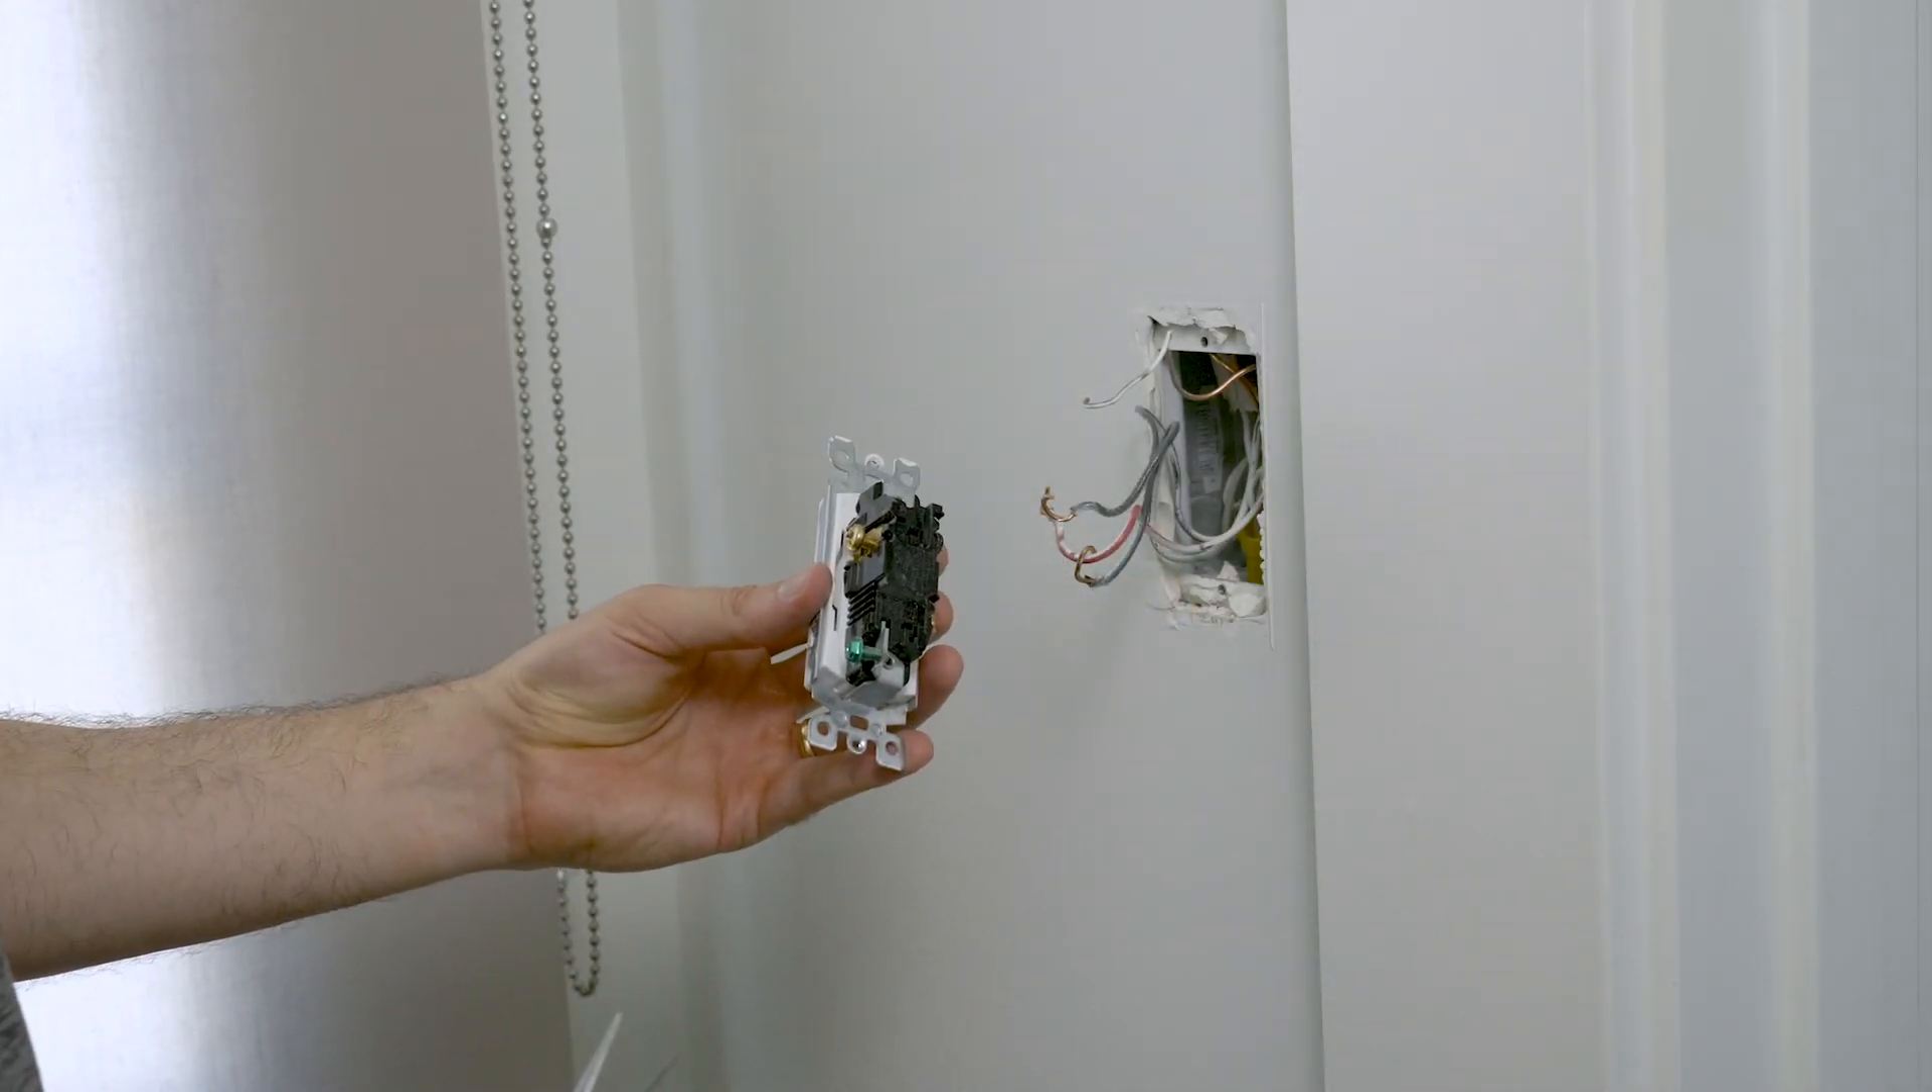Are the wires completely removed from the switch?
Yes.